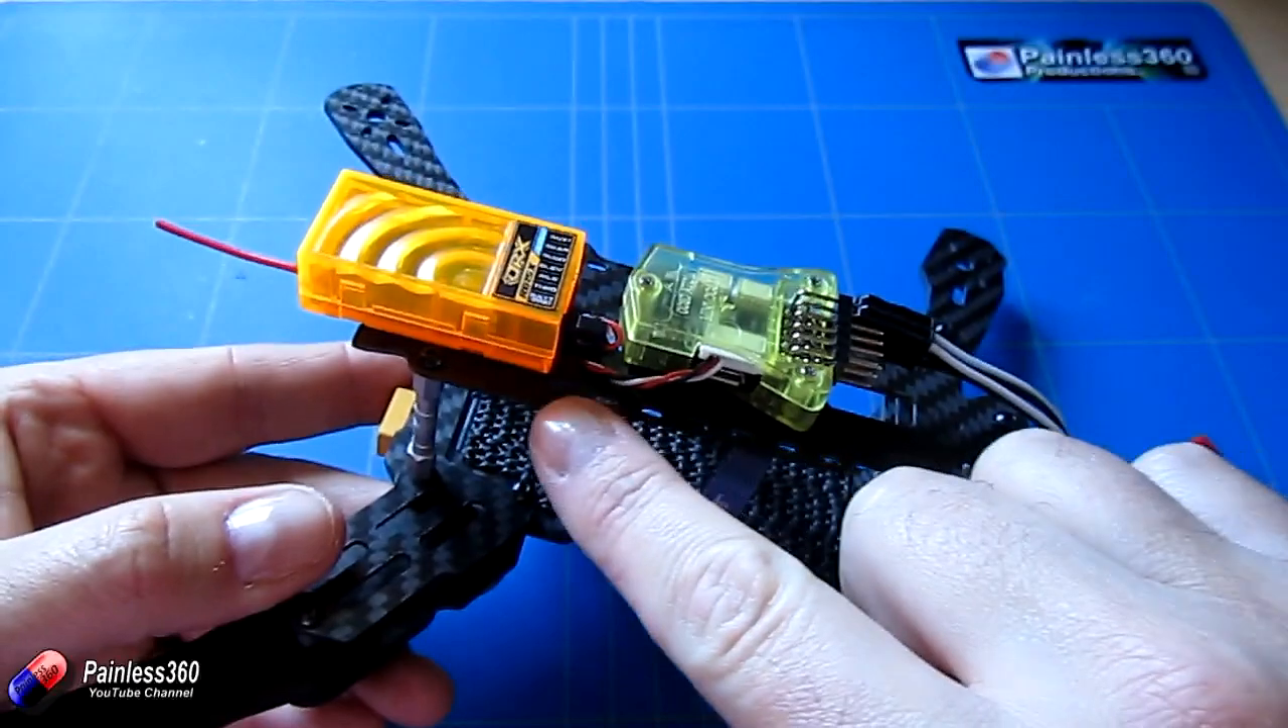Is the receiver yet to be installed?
No.